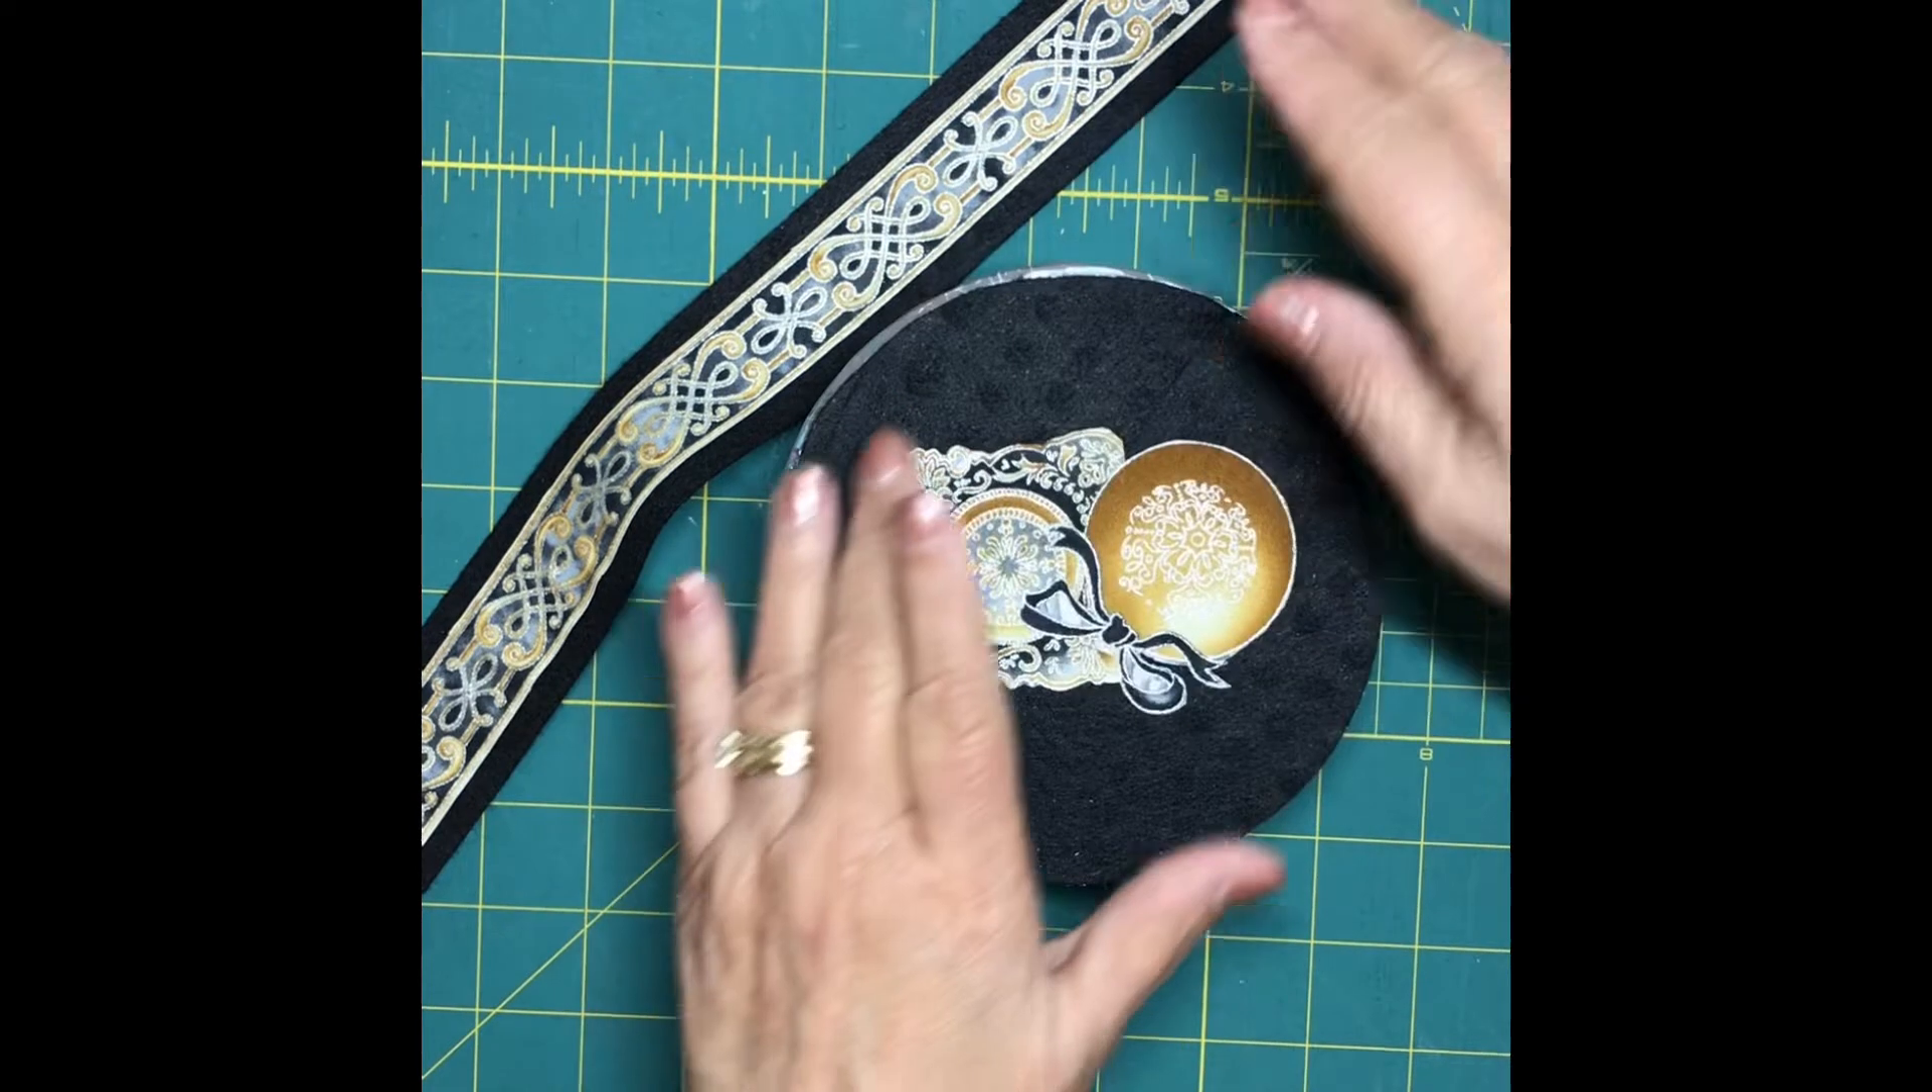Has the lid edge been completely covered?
No.